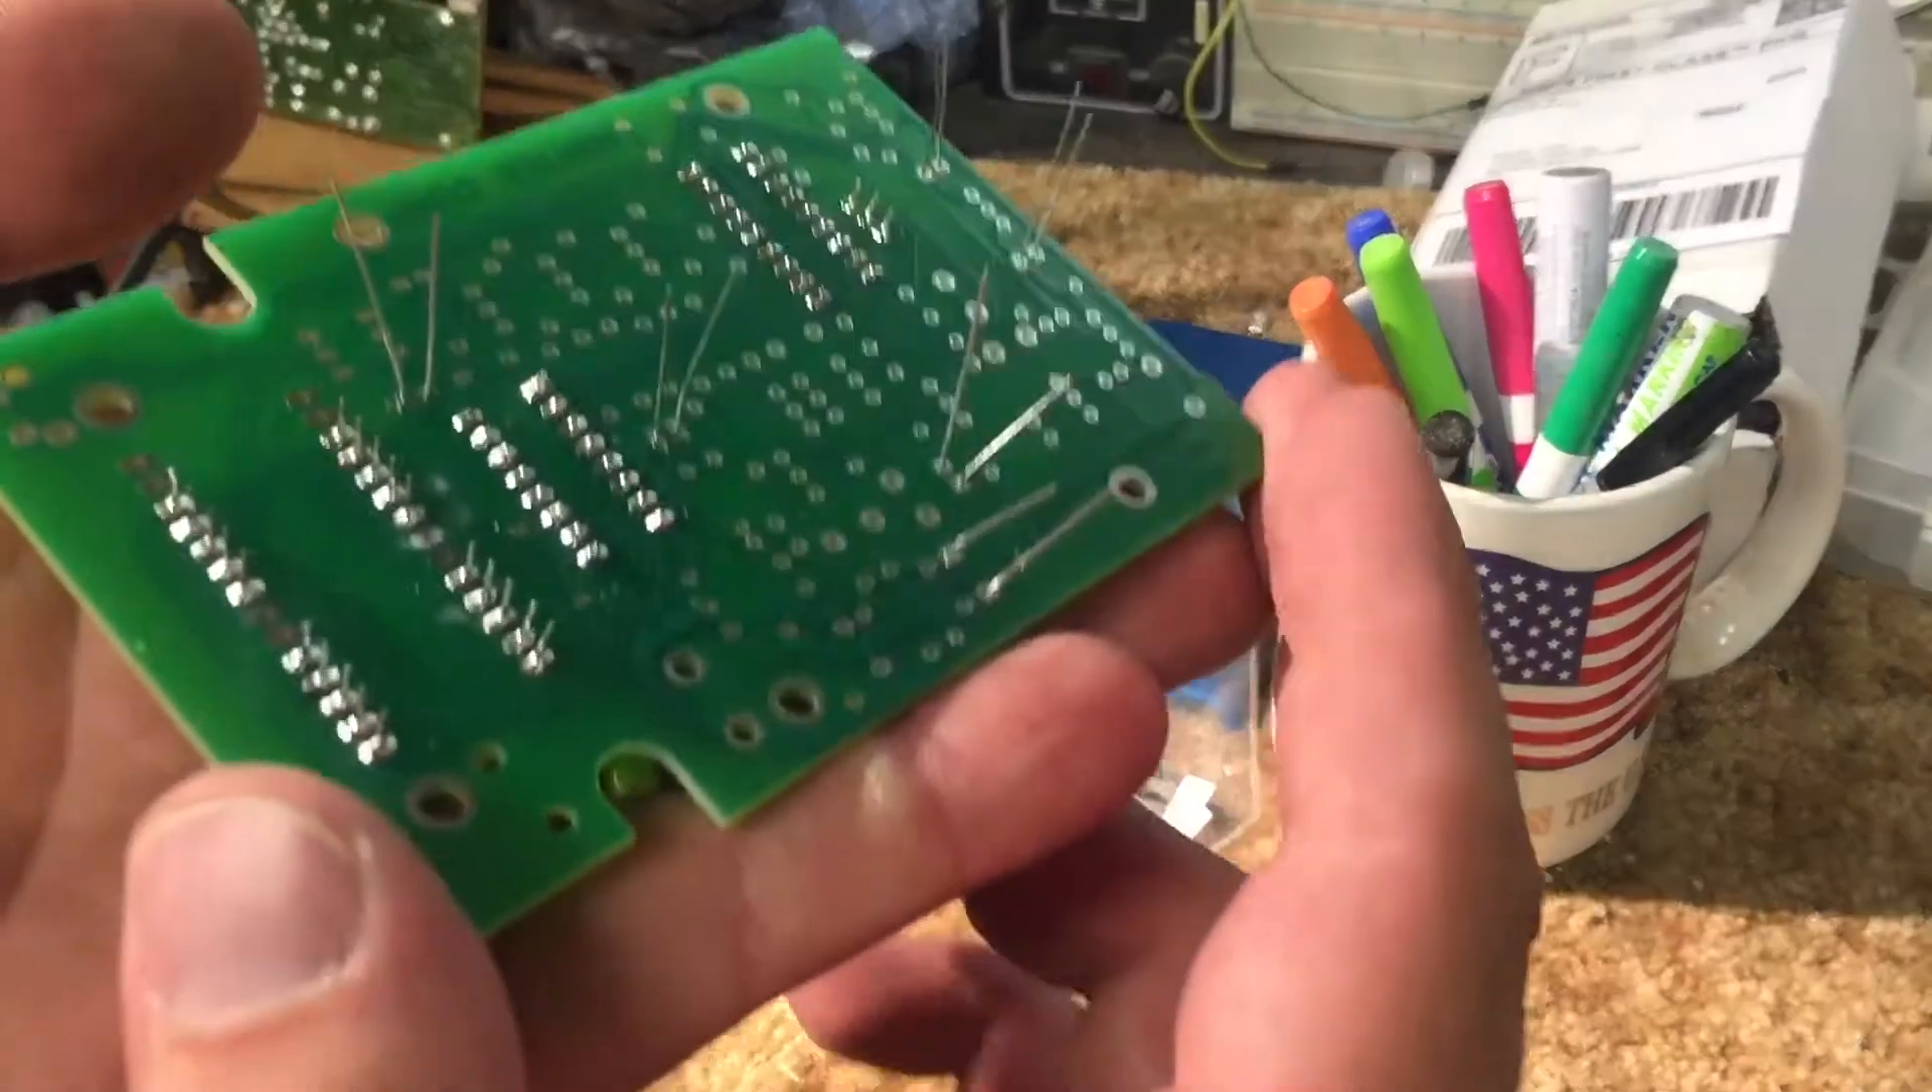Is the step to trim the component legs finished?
No.